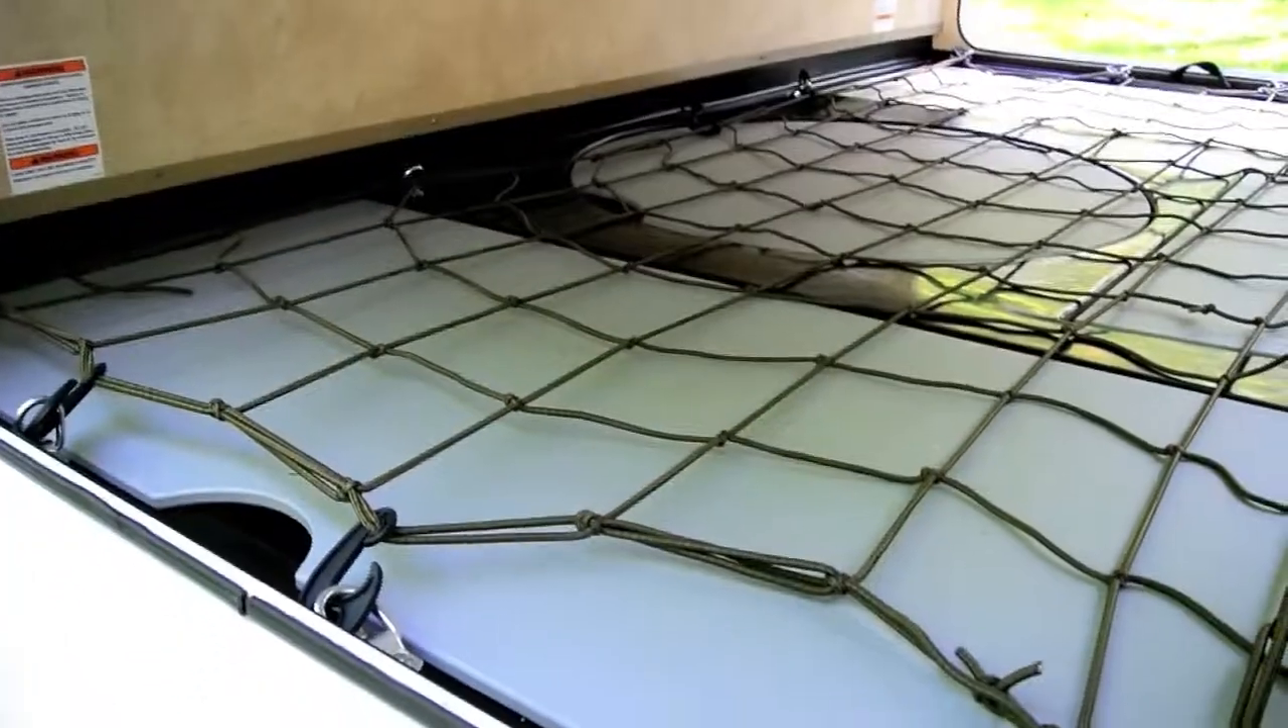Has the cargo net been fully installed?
Yes.